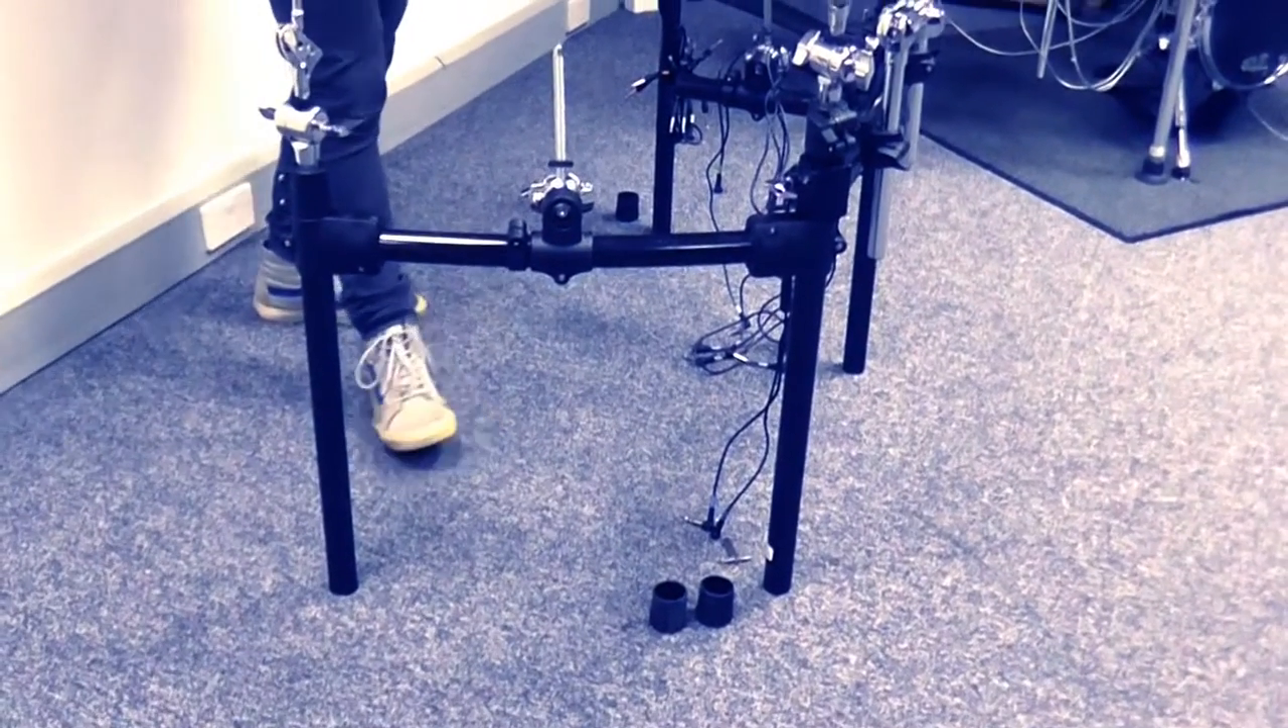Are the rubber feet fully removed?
Yes.